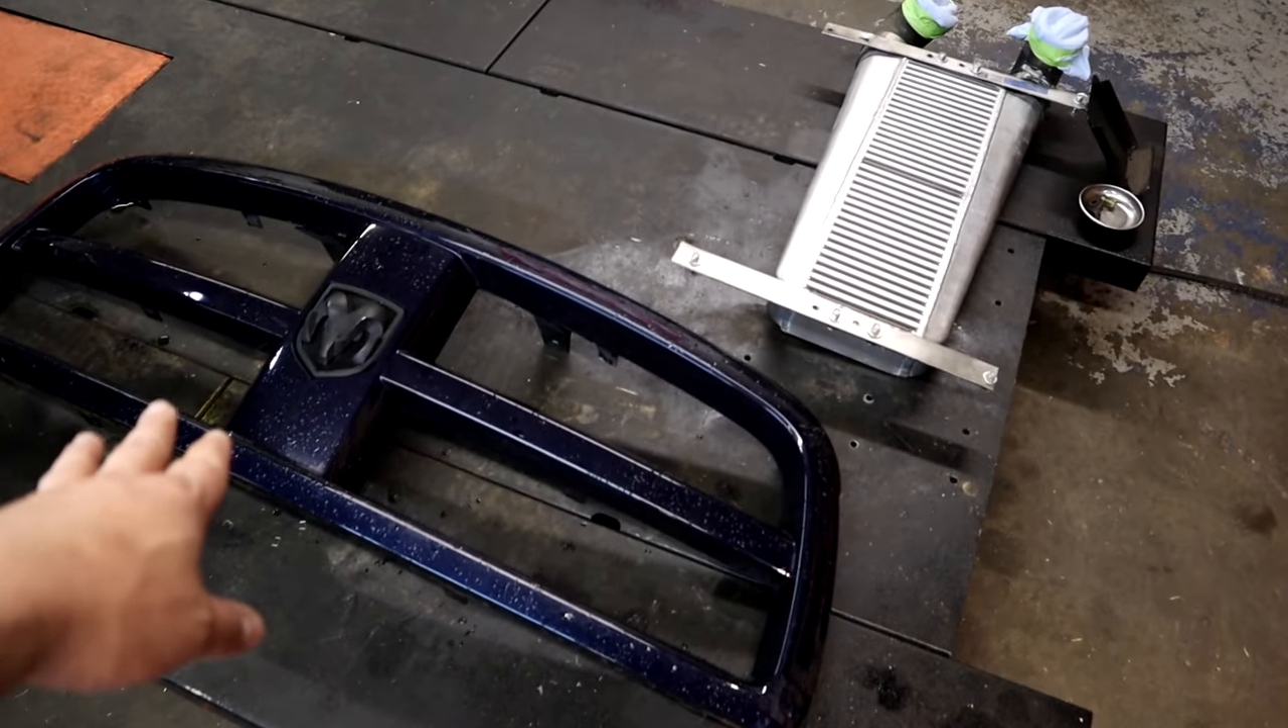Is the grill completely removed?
Yes.